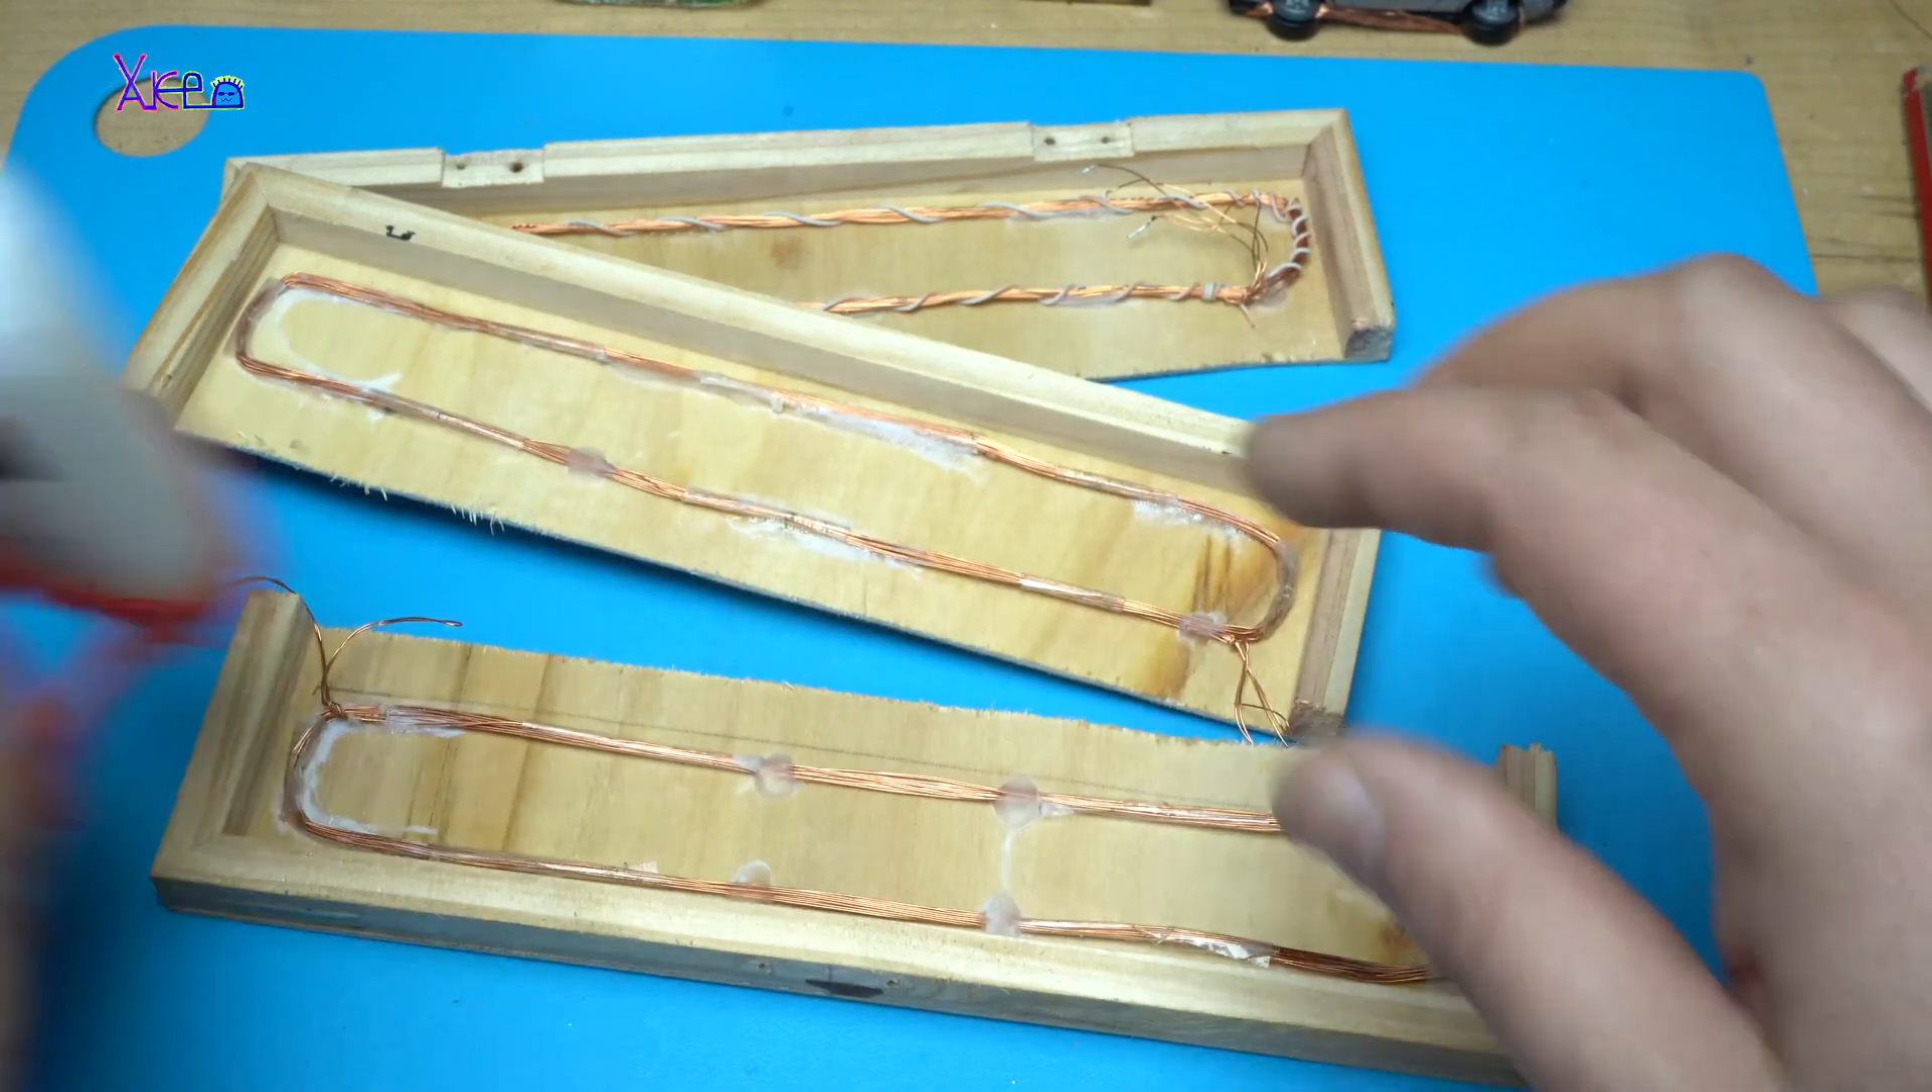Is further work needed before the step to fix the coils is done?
No.